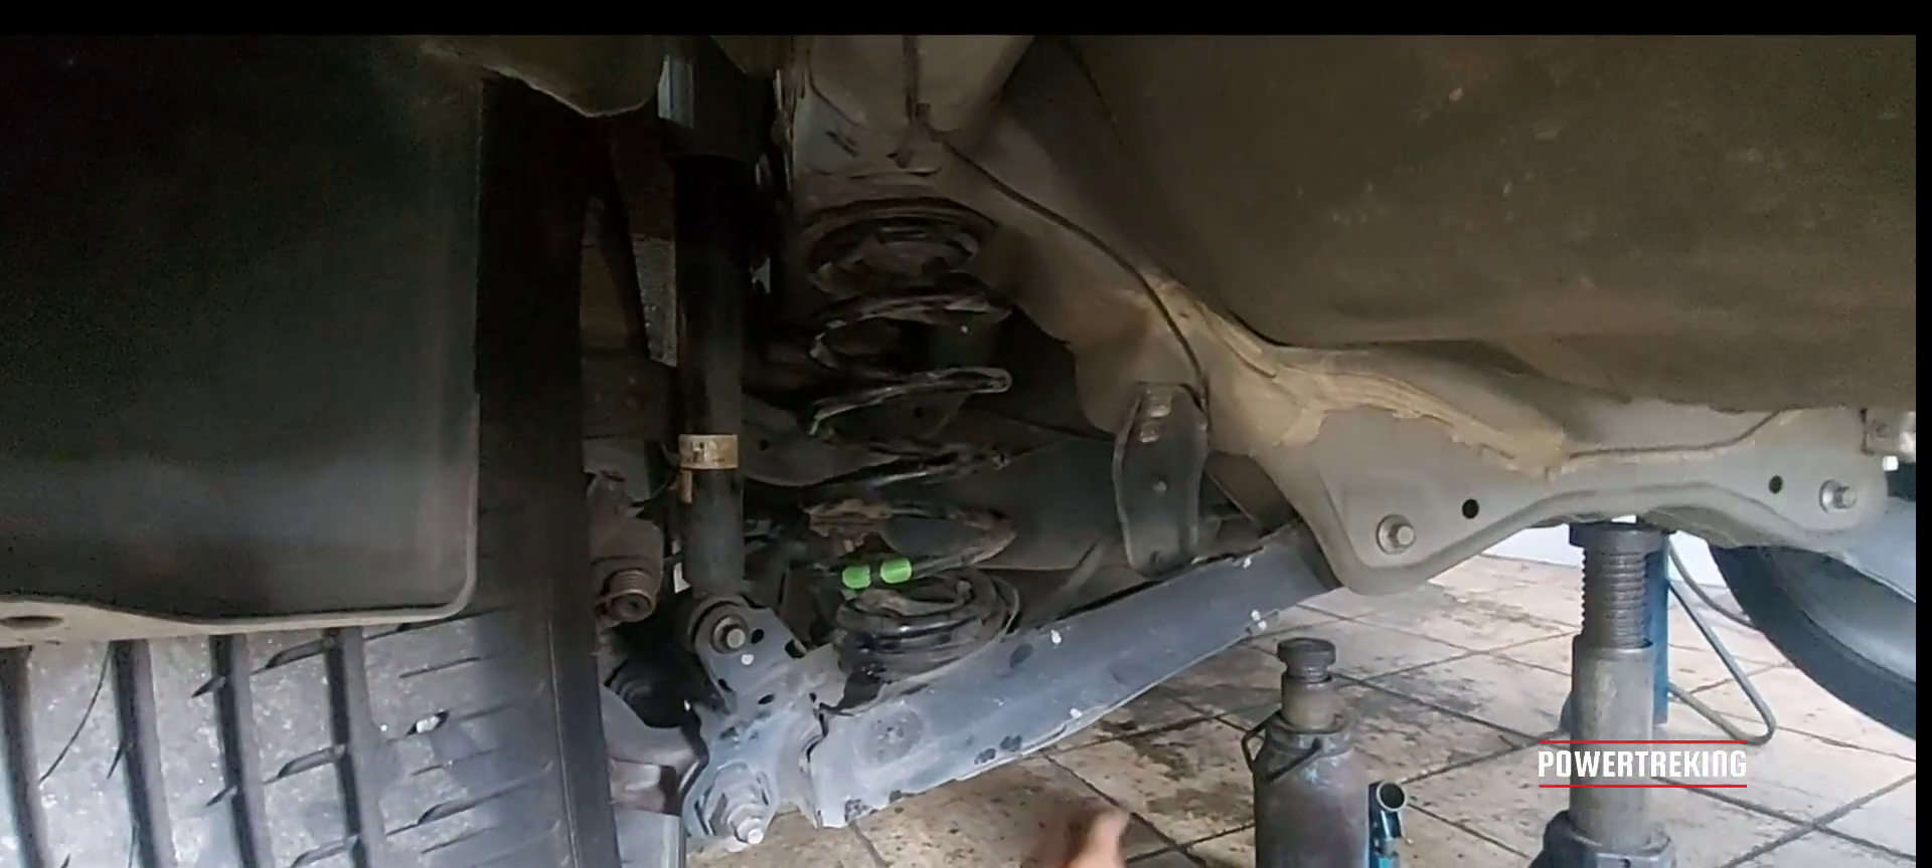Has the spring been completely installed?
Yes.